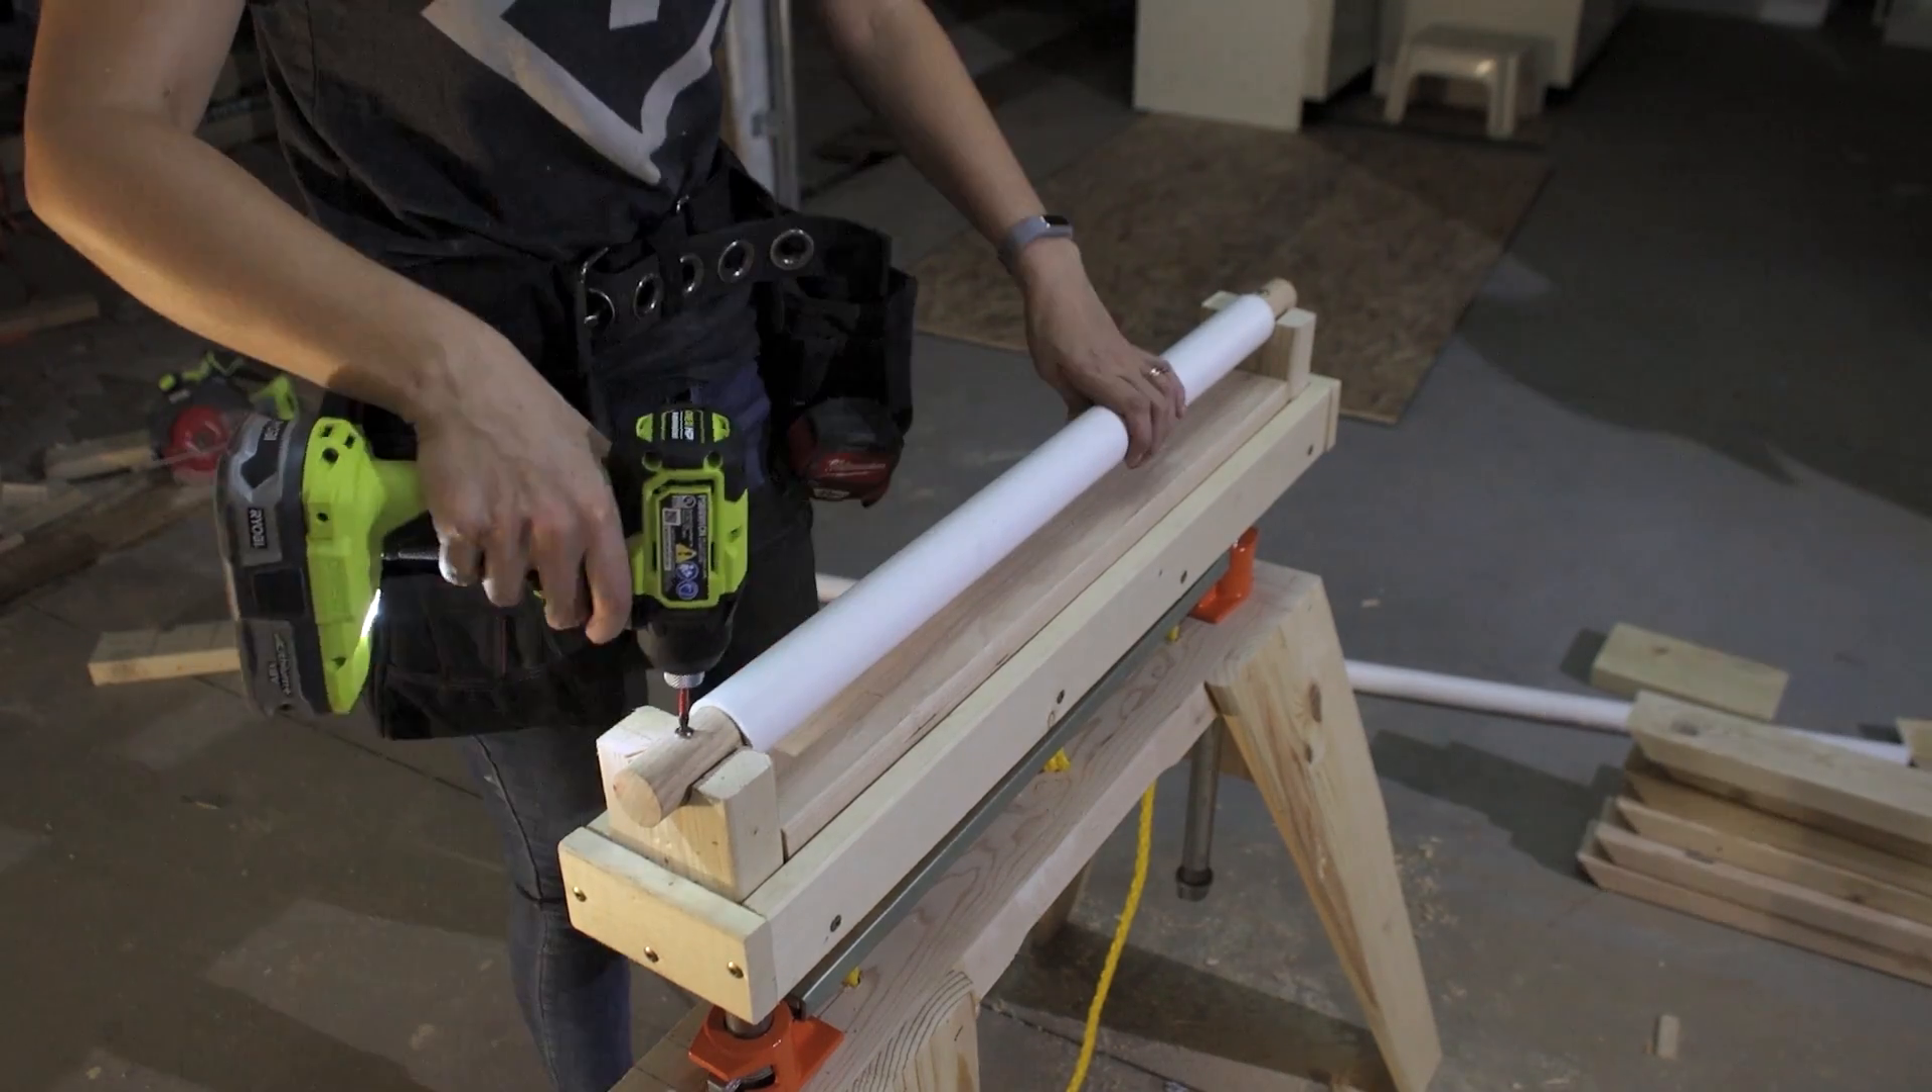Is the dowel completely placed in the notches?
Yes.